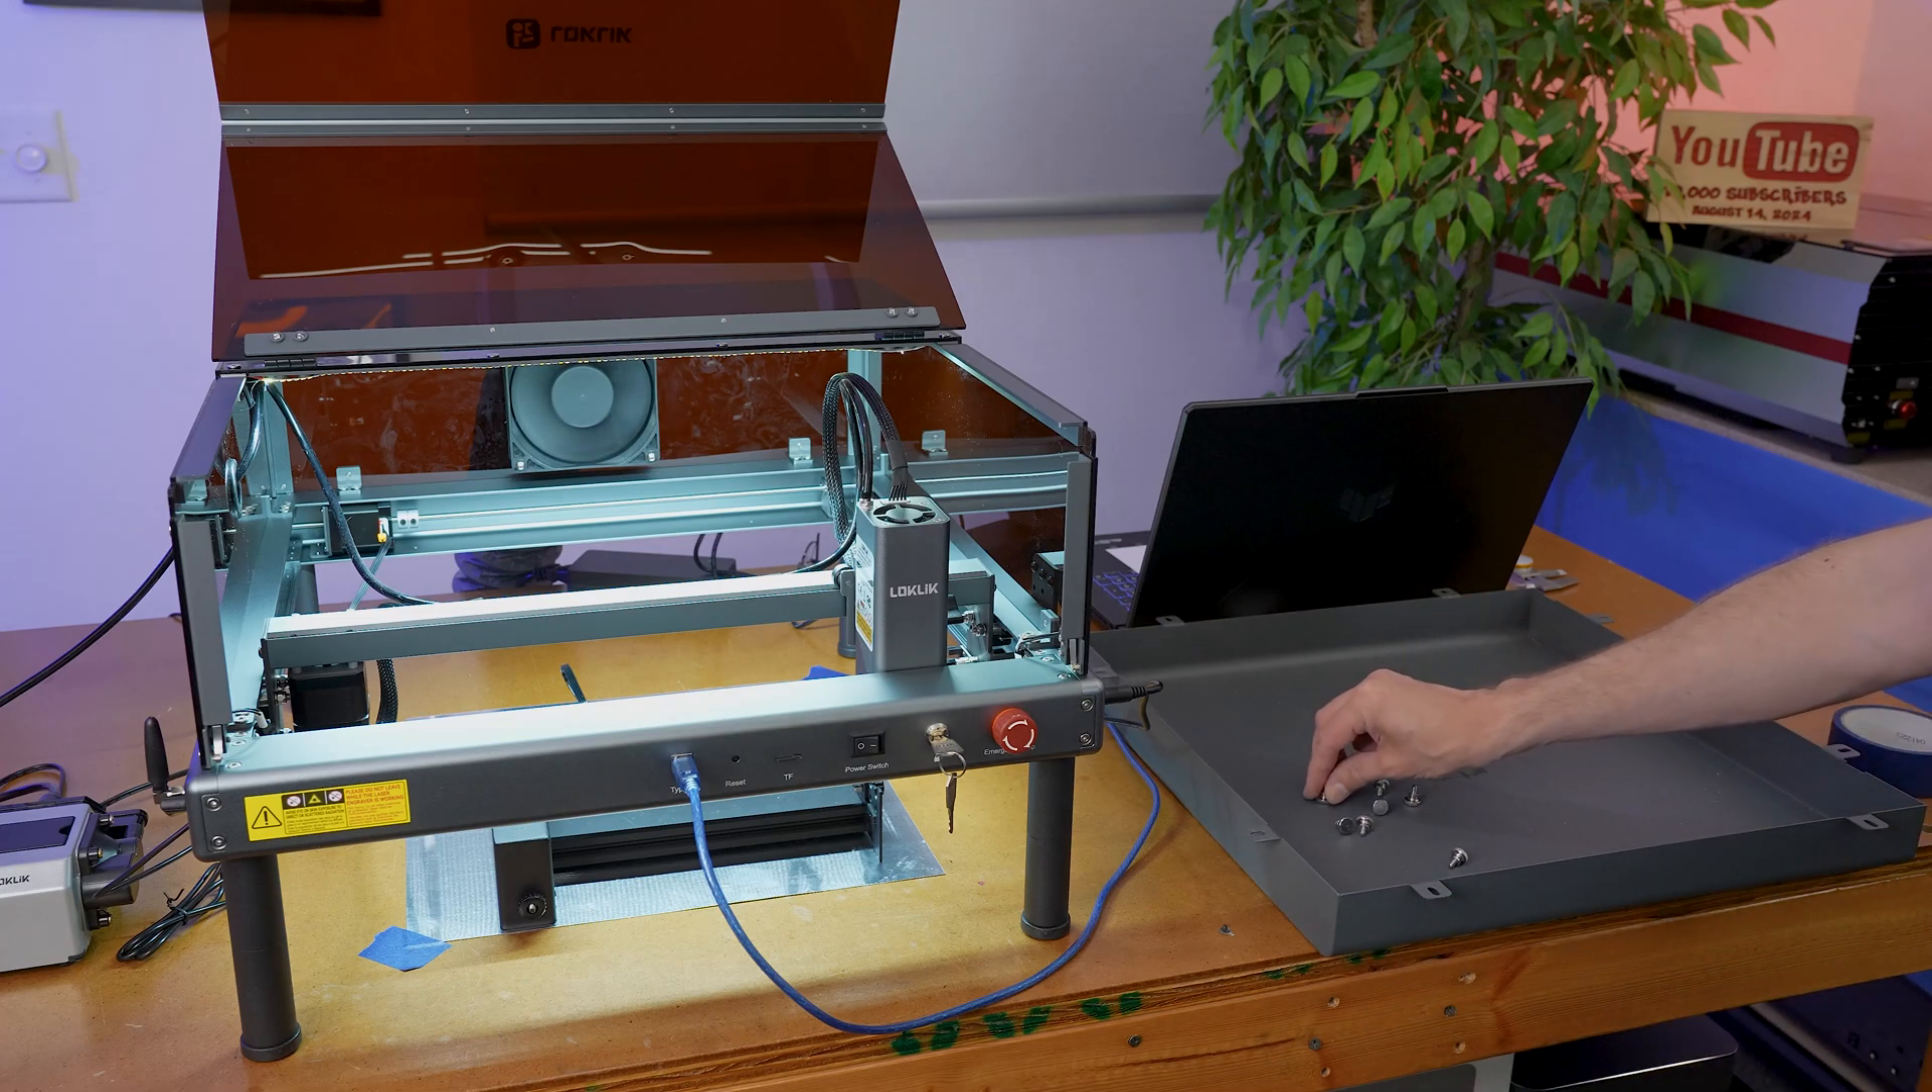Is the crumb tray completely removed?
Yes.